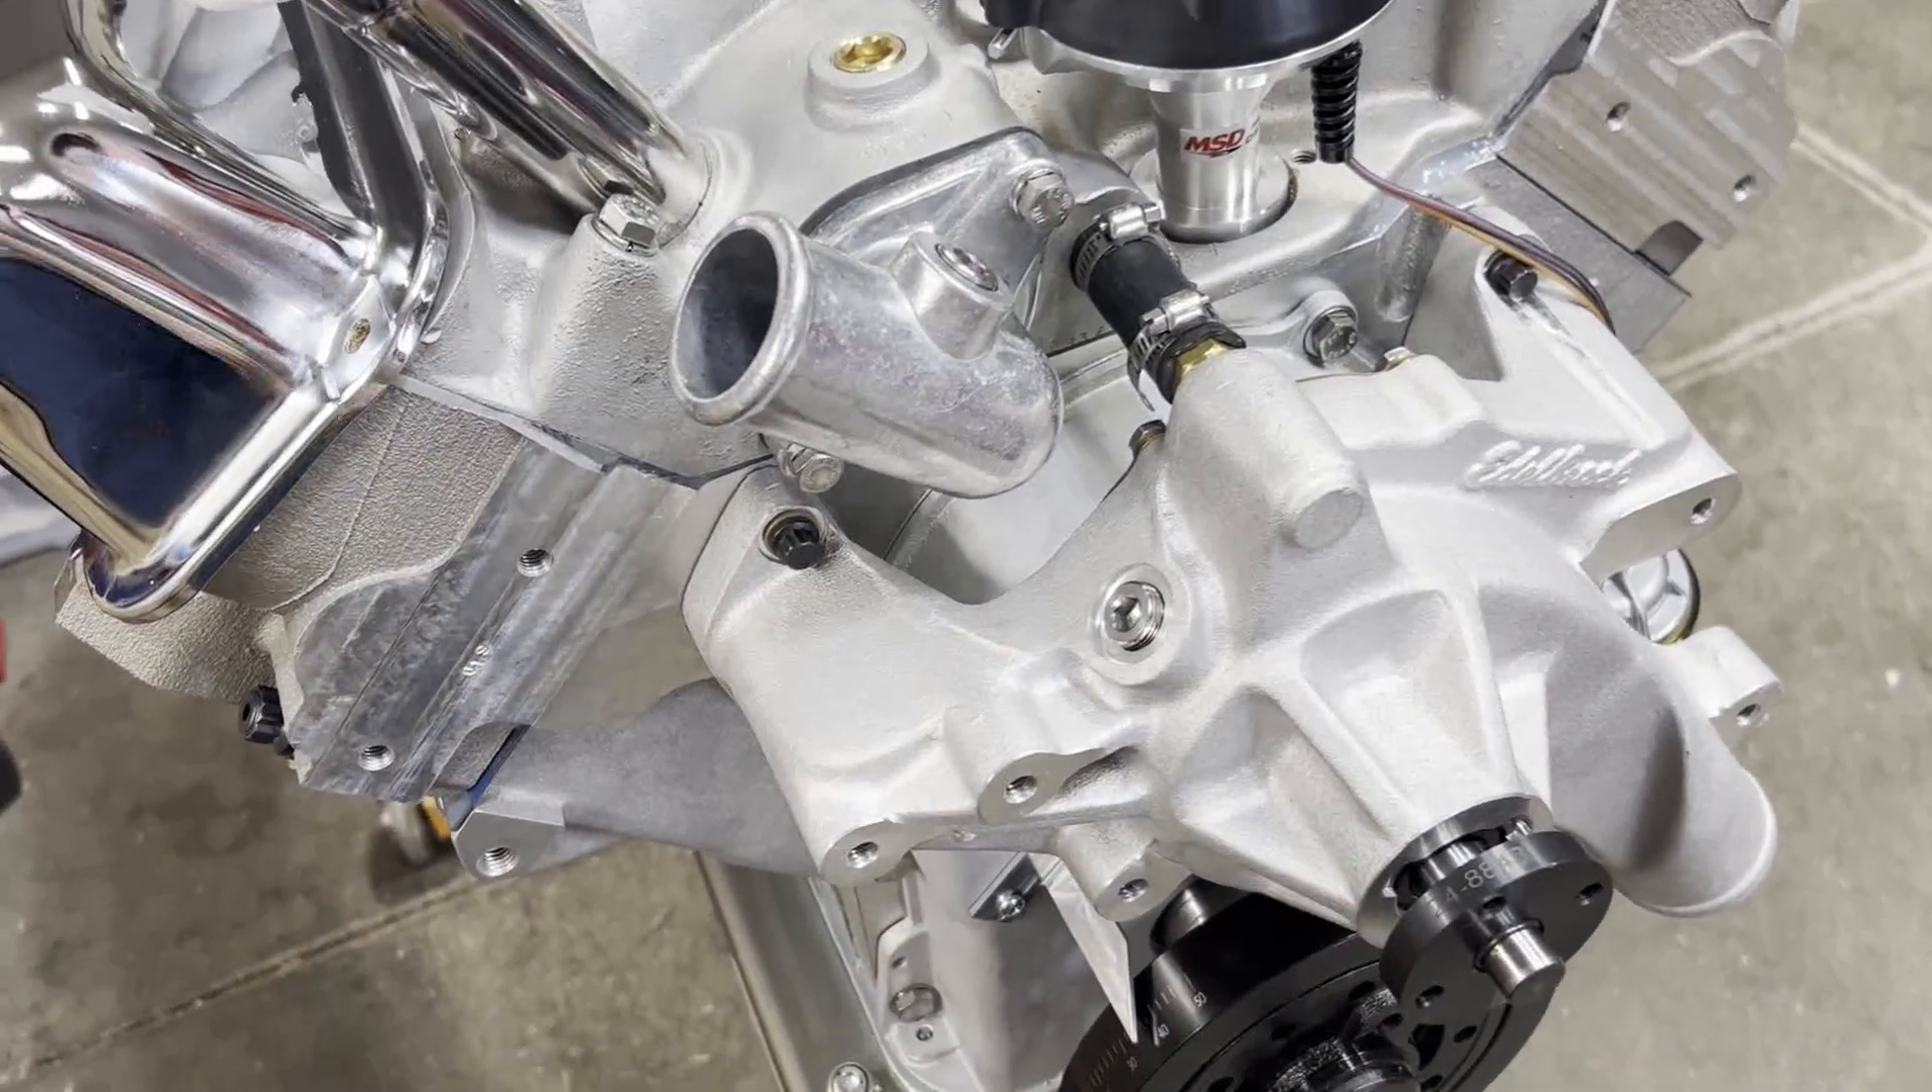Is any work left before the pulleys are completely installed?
Yes.